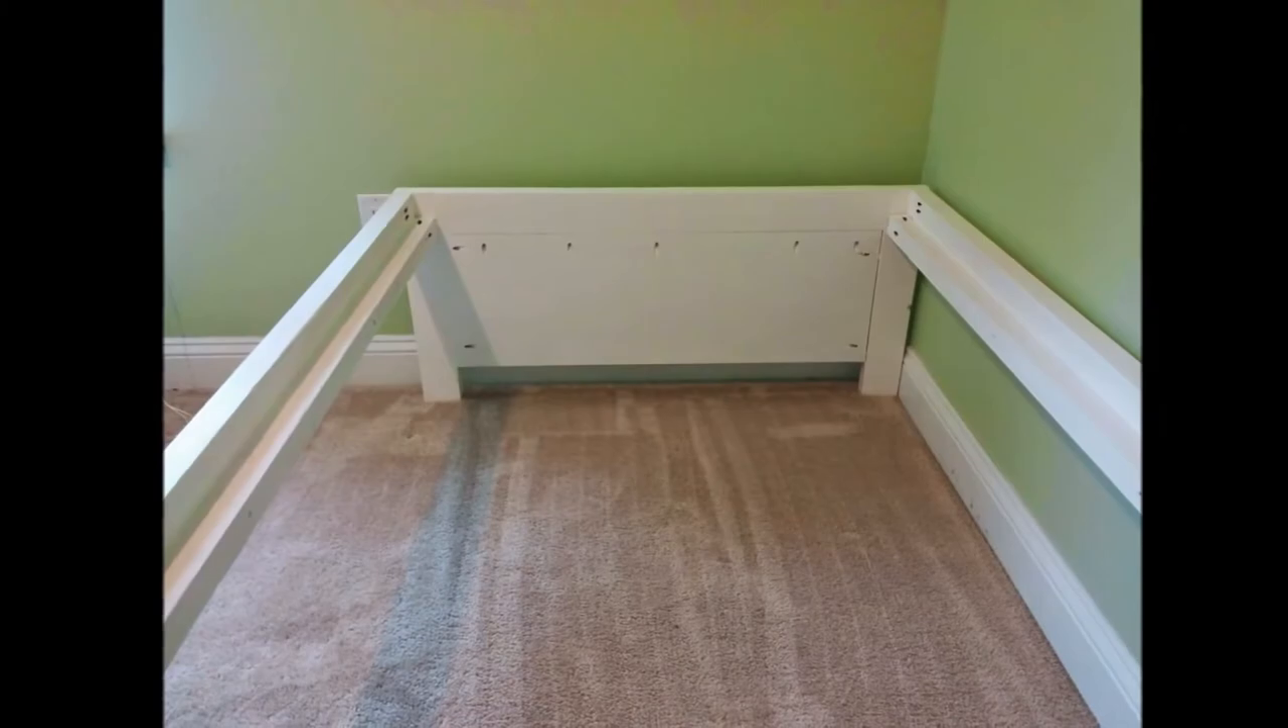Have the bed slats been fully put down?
No.